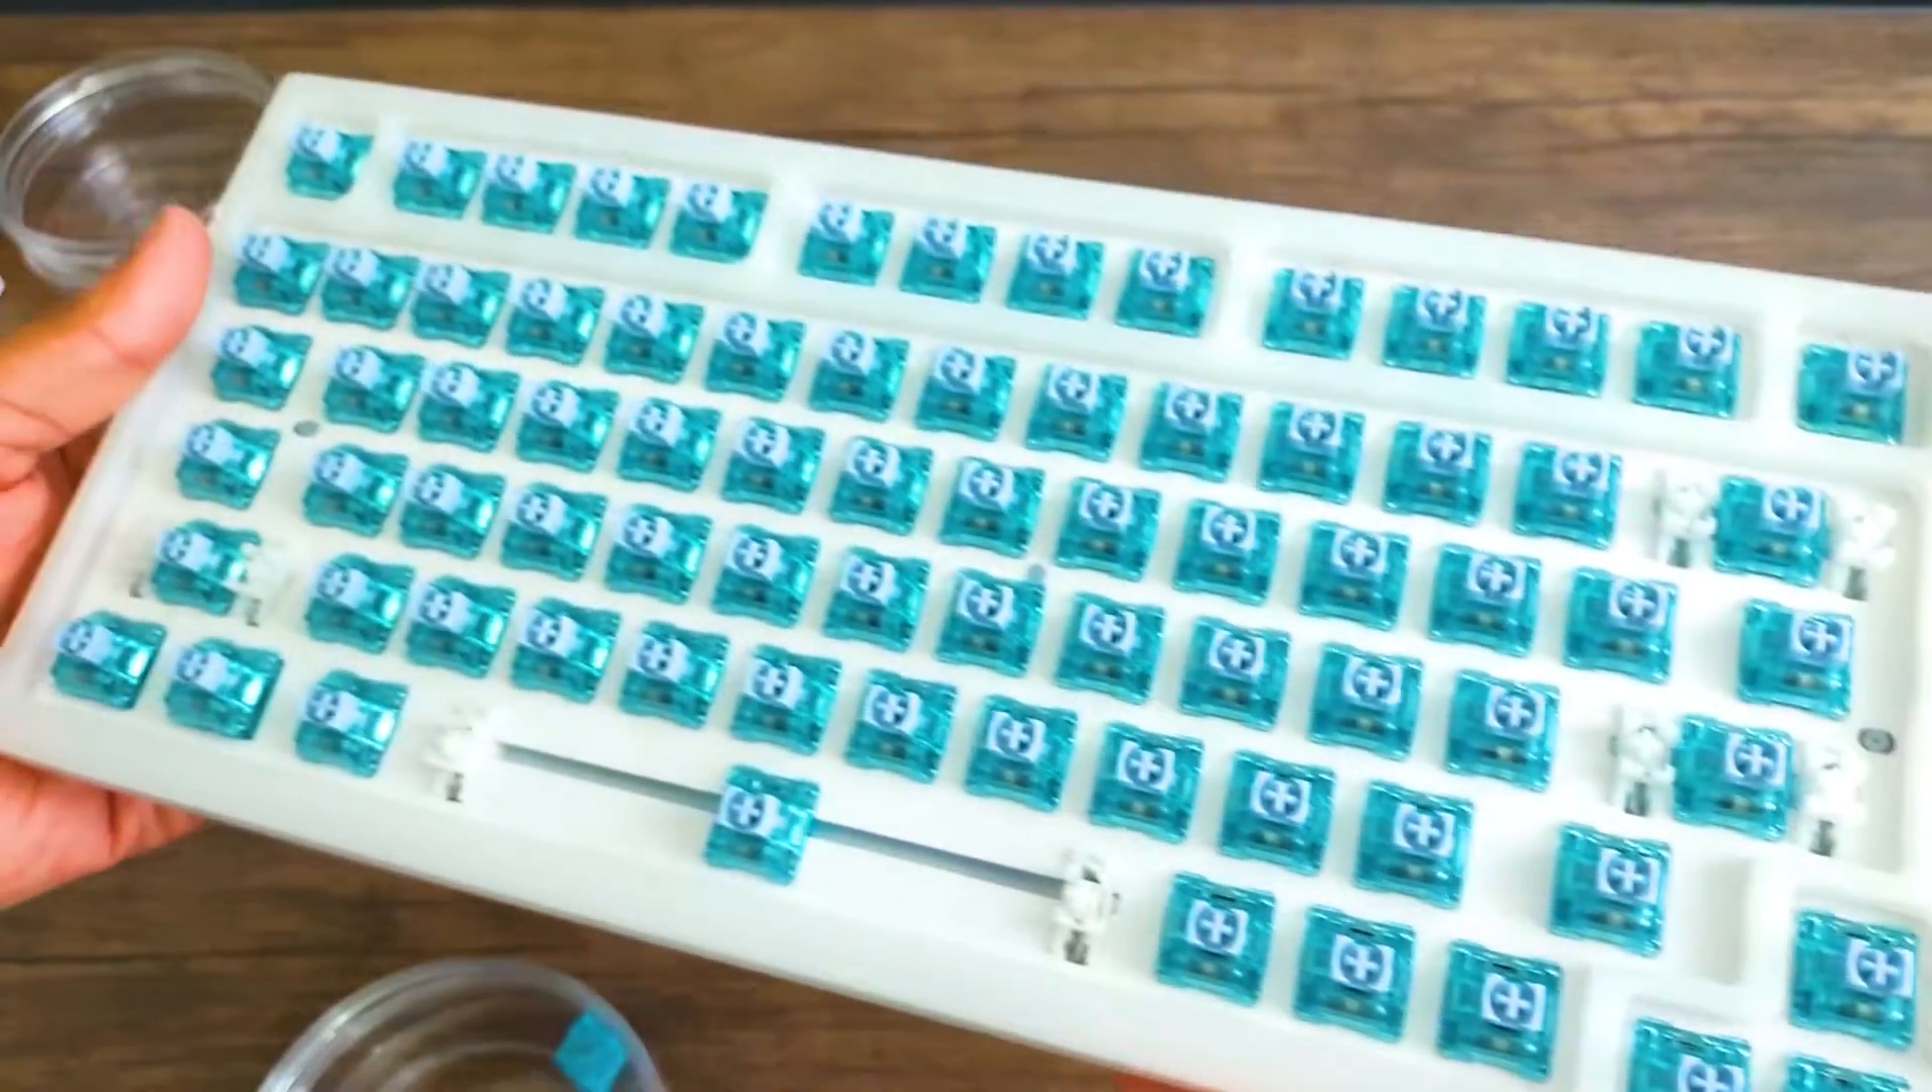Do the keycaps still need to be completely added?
Yes.